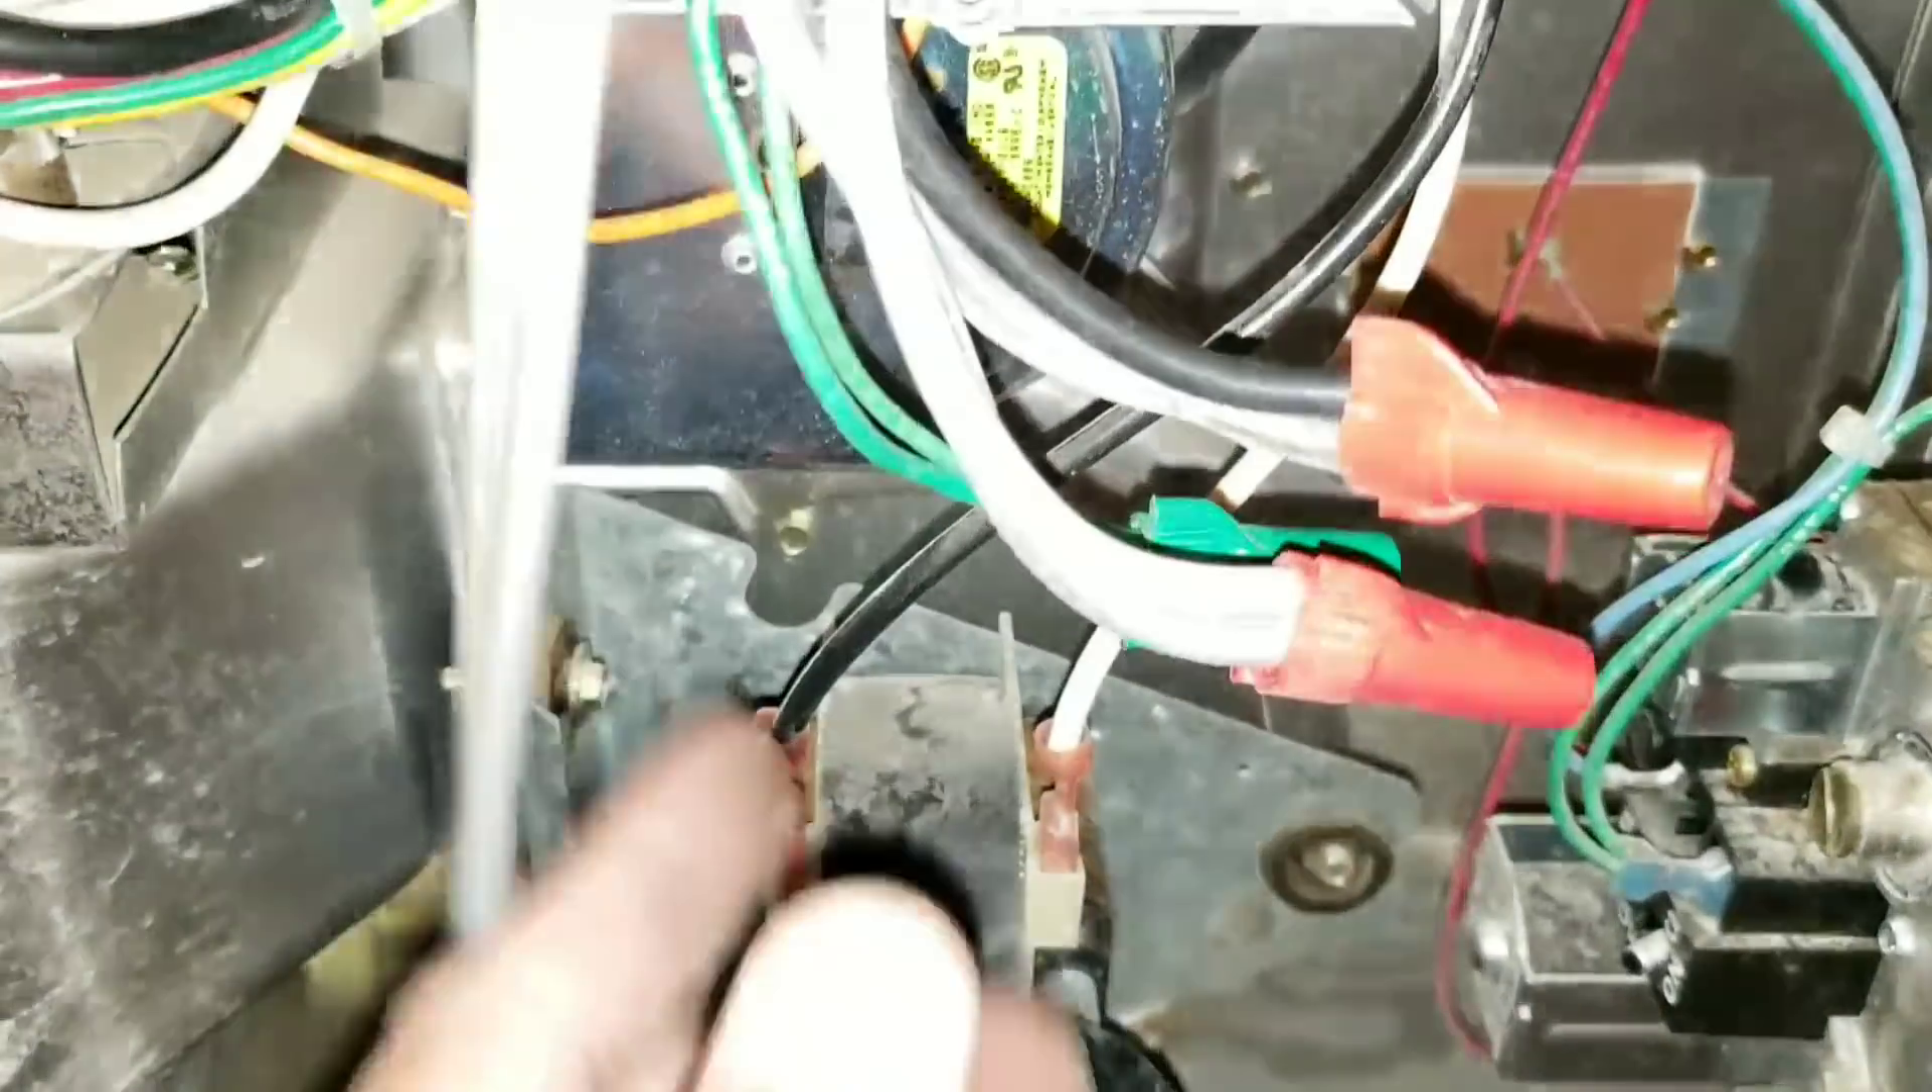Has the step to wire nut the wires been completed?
Yes.